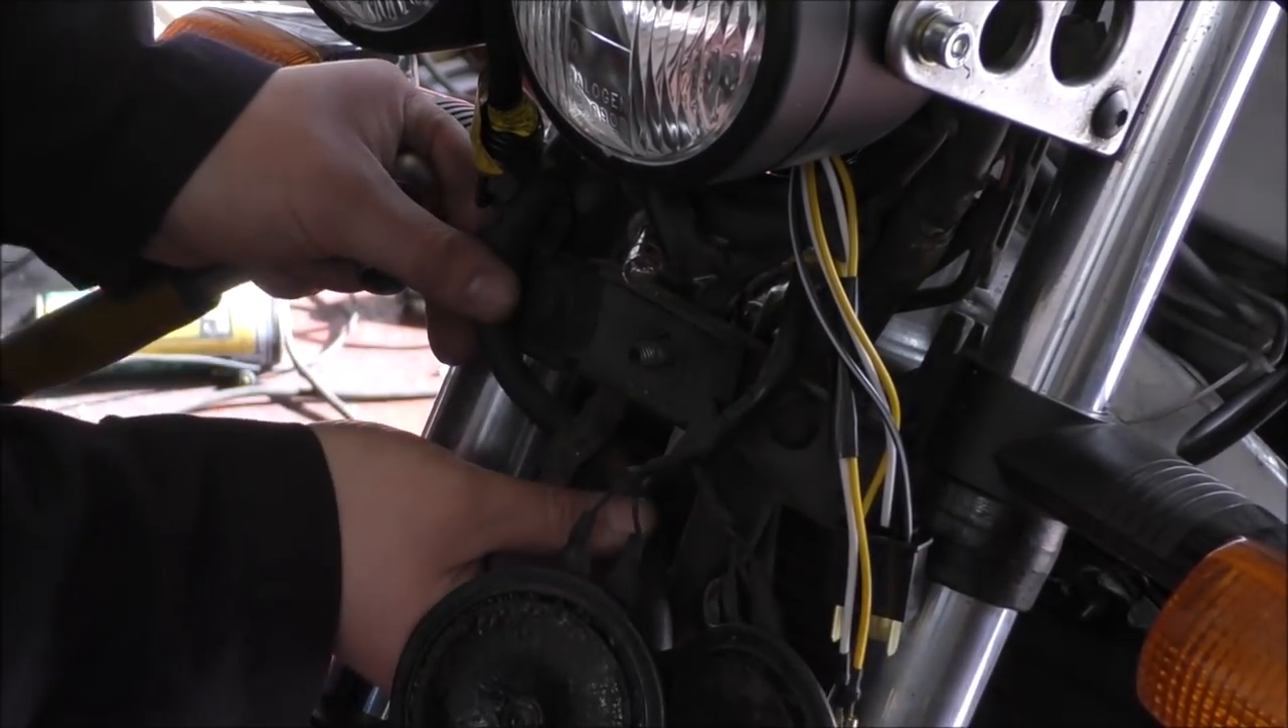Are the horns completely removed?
No.